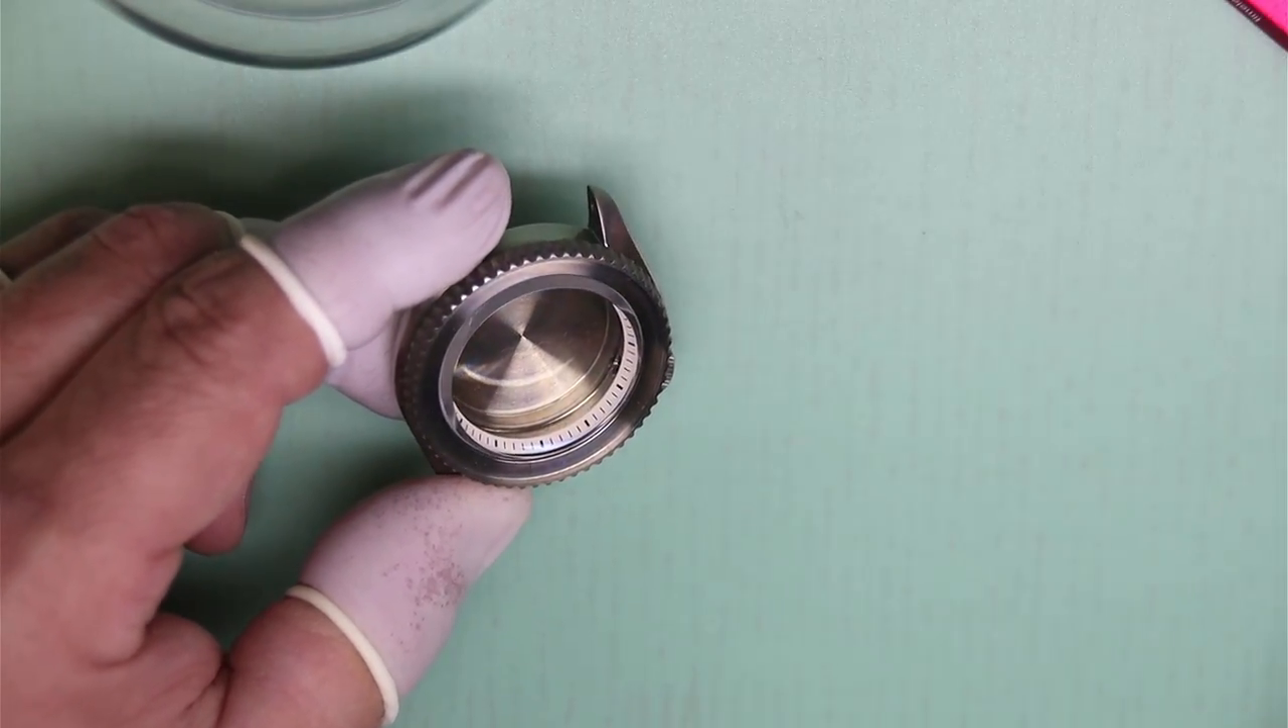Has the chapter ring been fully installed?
Yes.